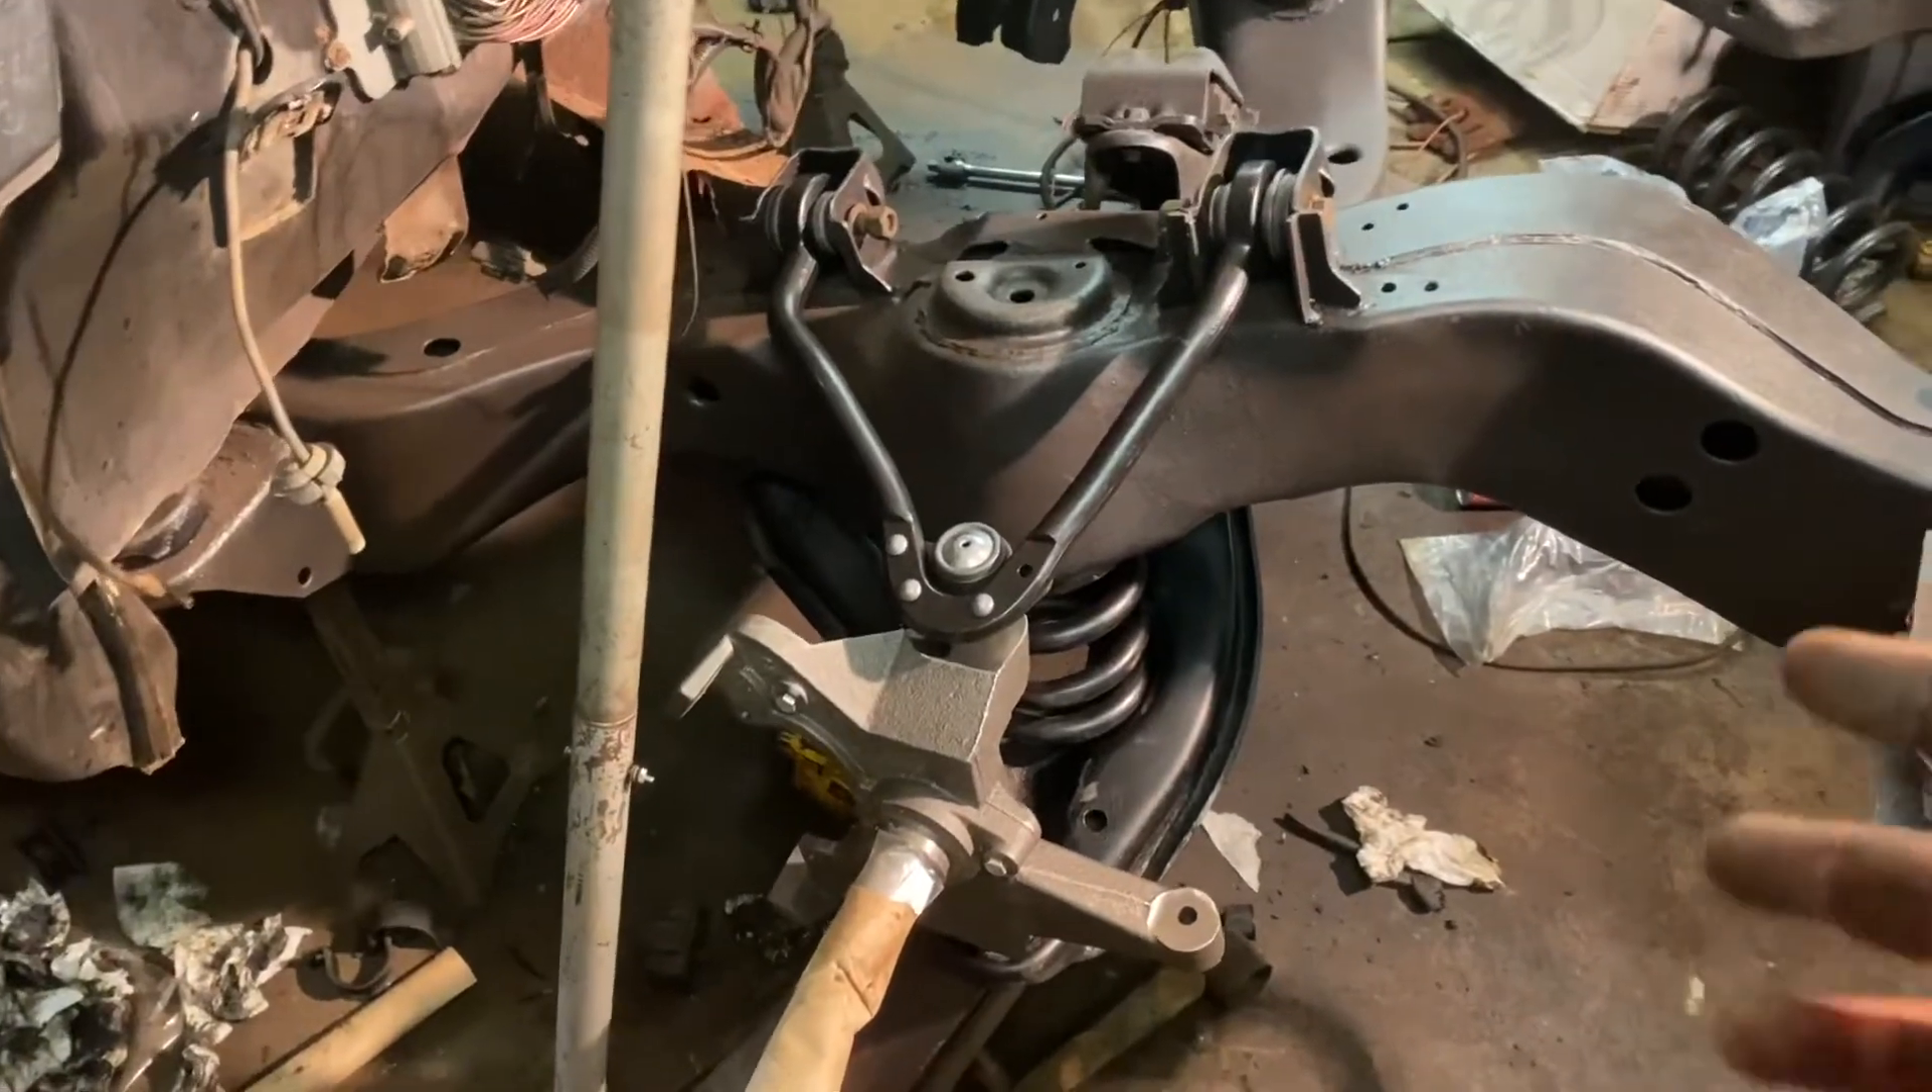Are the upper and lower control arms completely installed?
Yes.